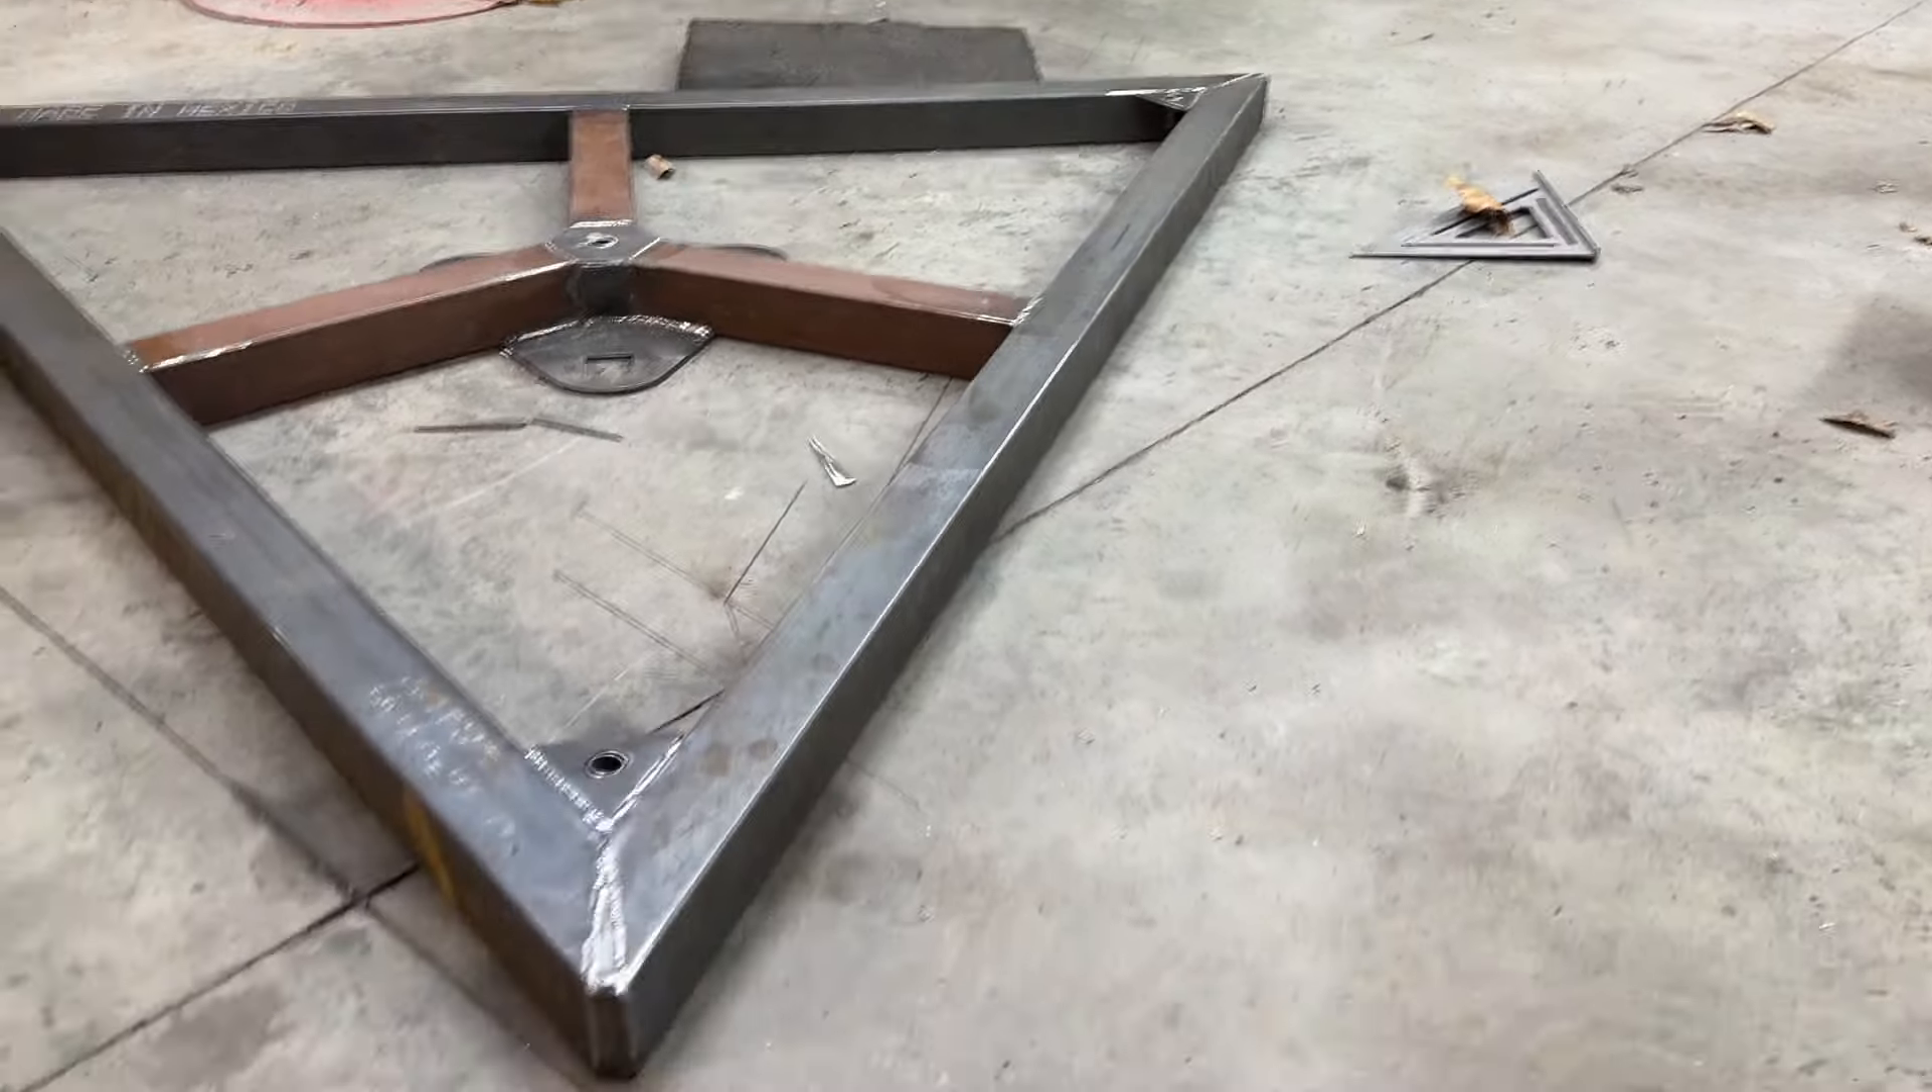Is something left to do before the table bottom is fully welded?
No.